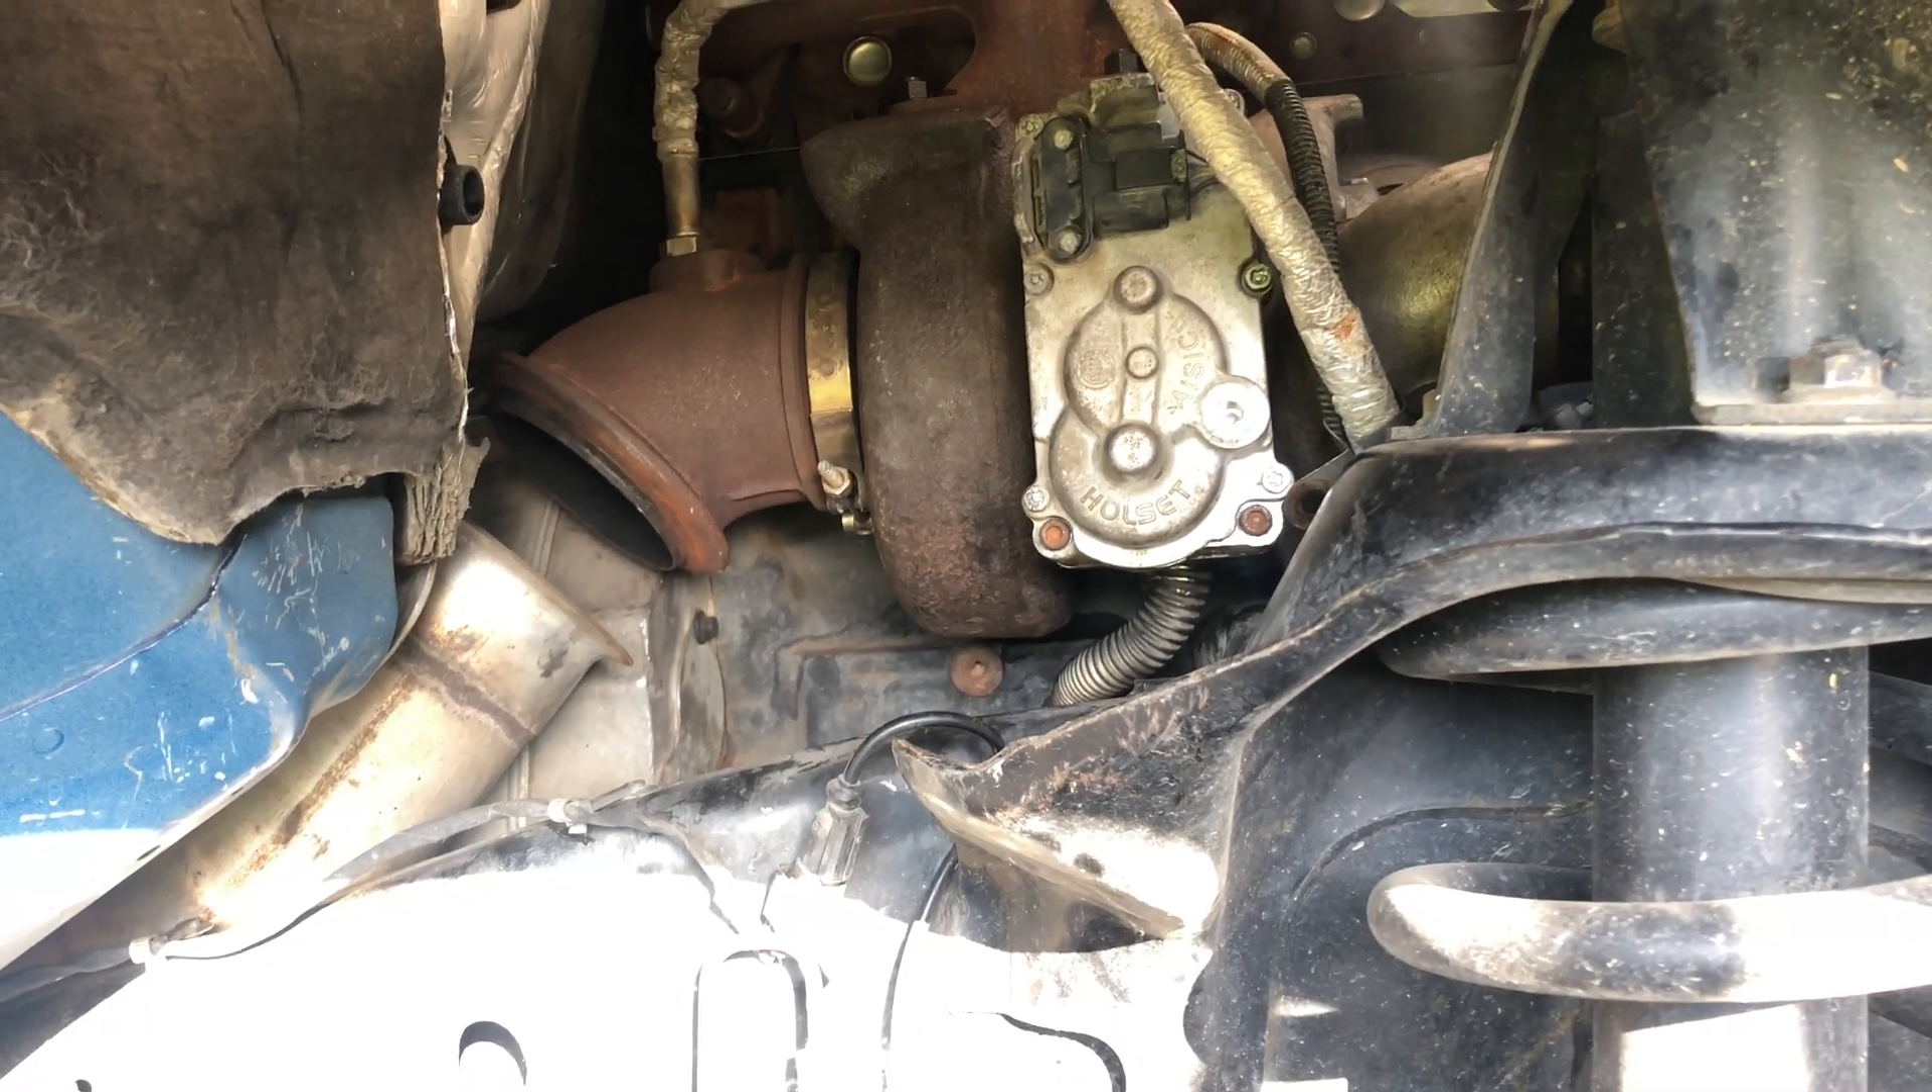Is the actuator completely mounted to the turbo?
Yes.